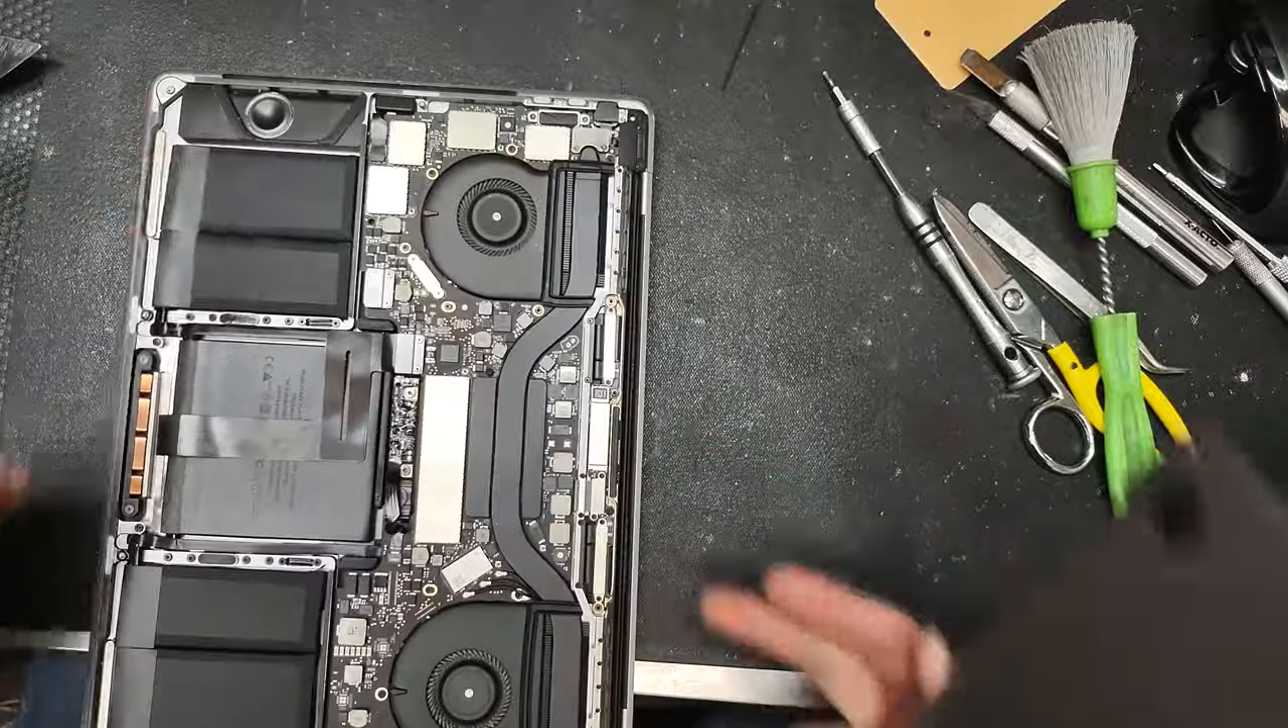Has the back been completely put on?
No.